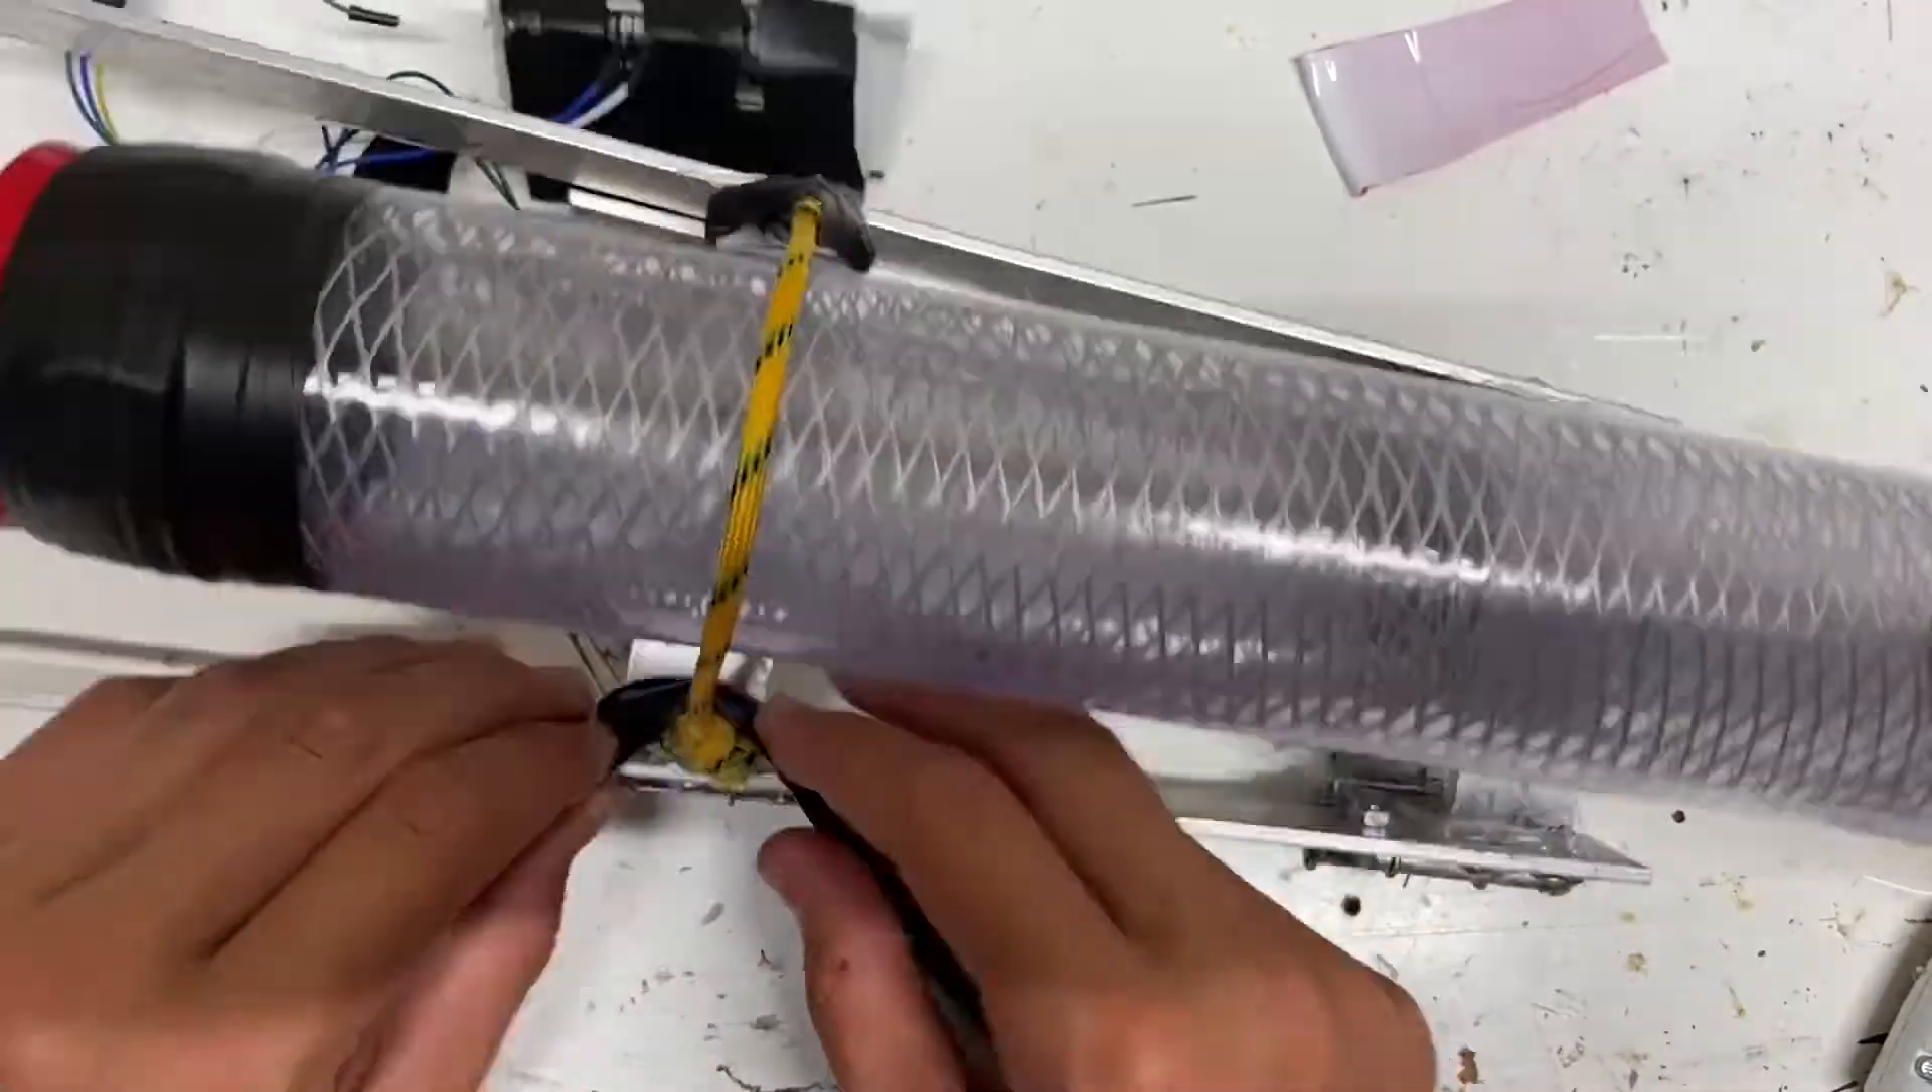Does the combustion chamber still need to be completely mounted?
Yes.